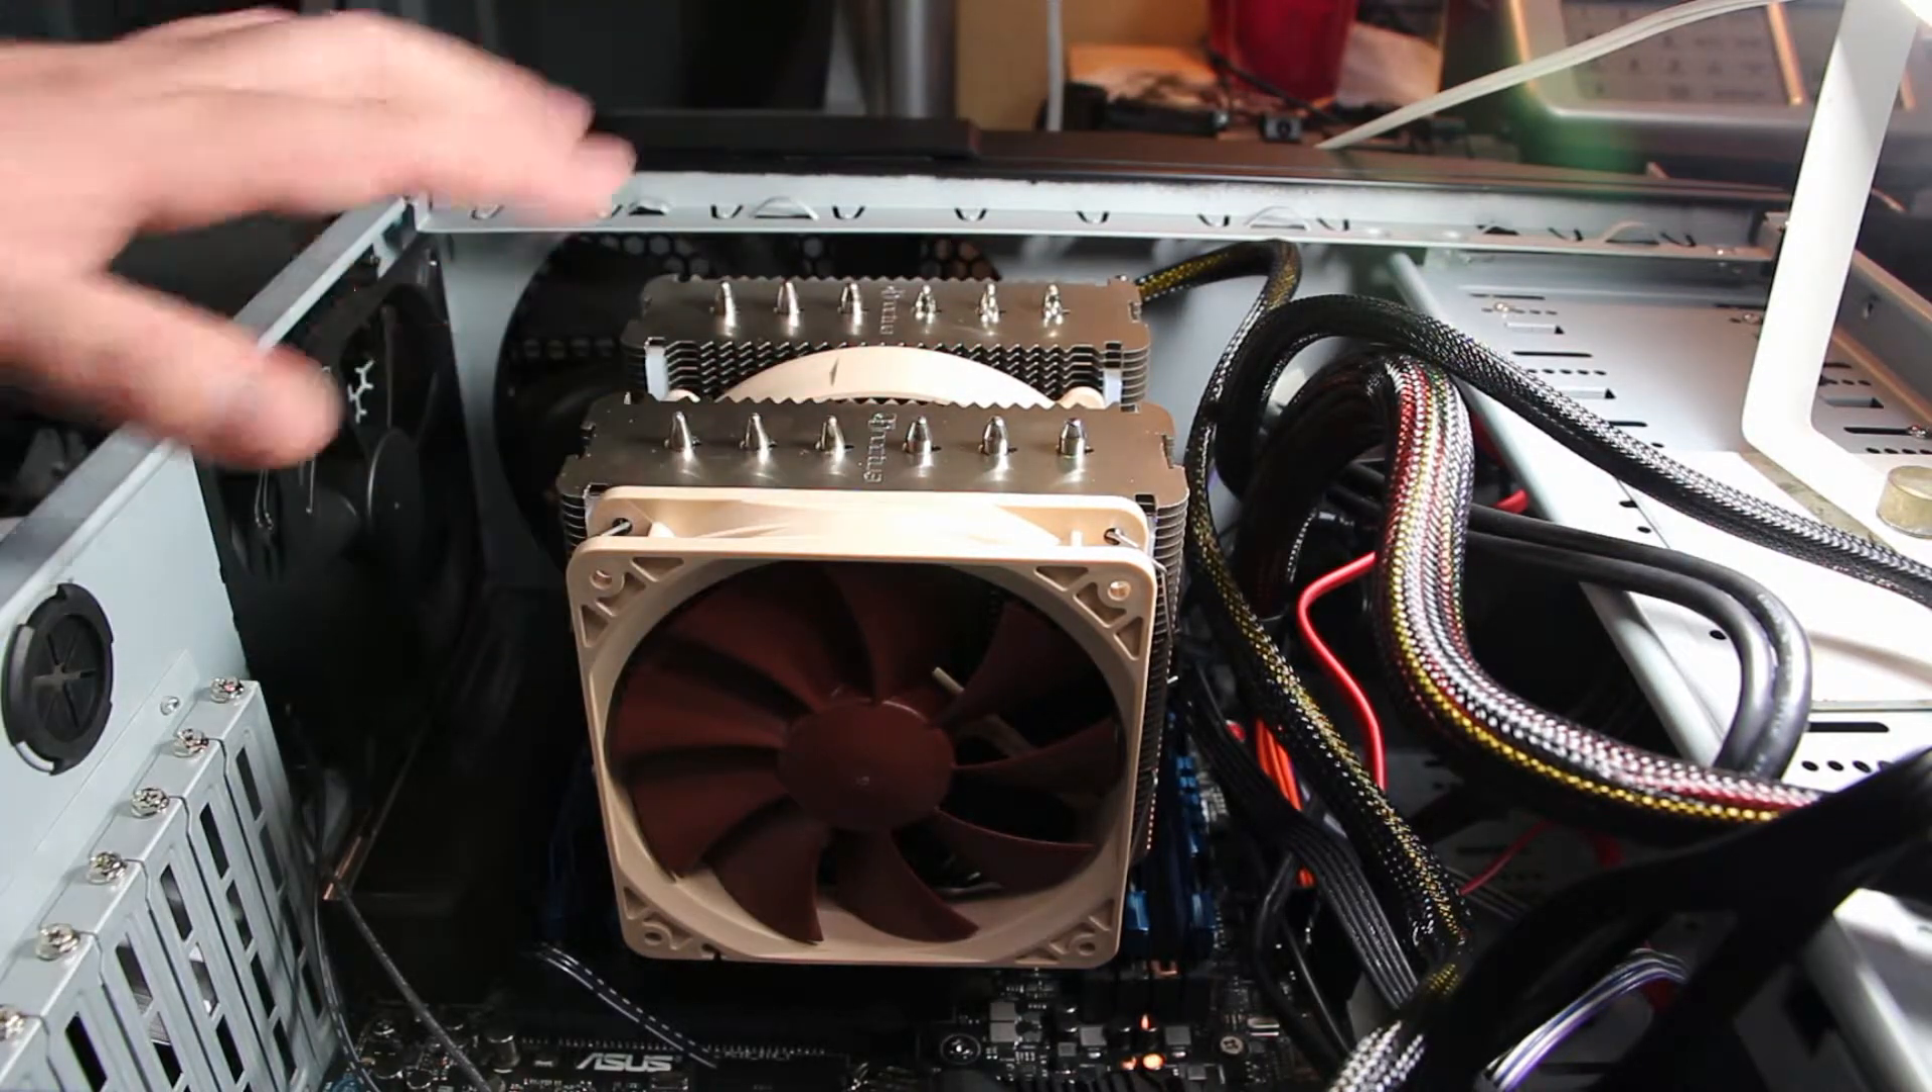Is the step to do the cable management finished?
No.